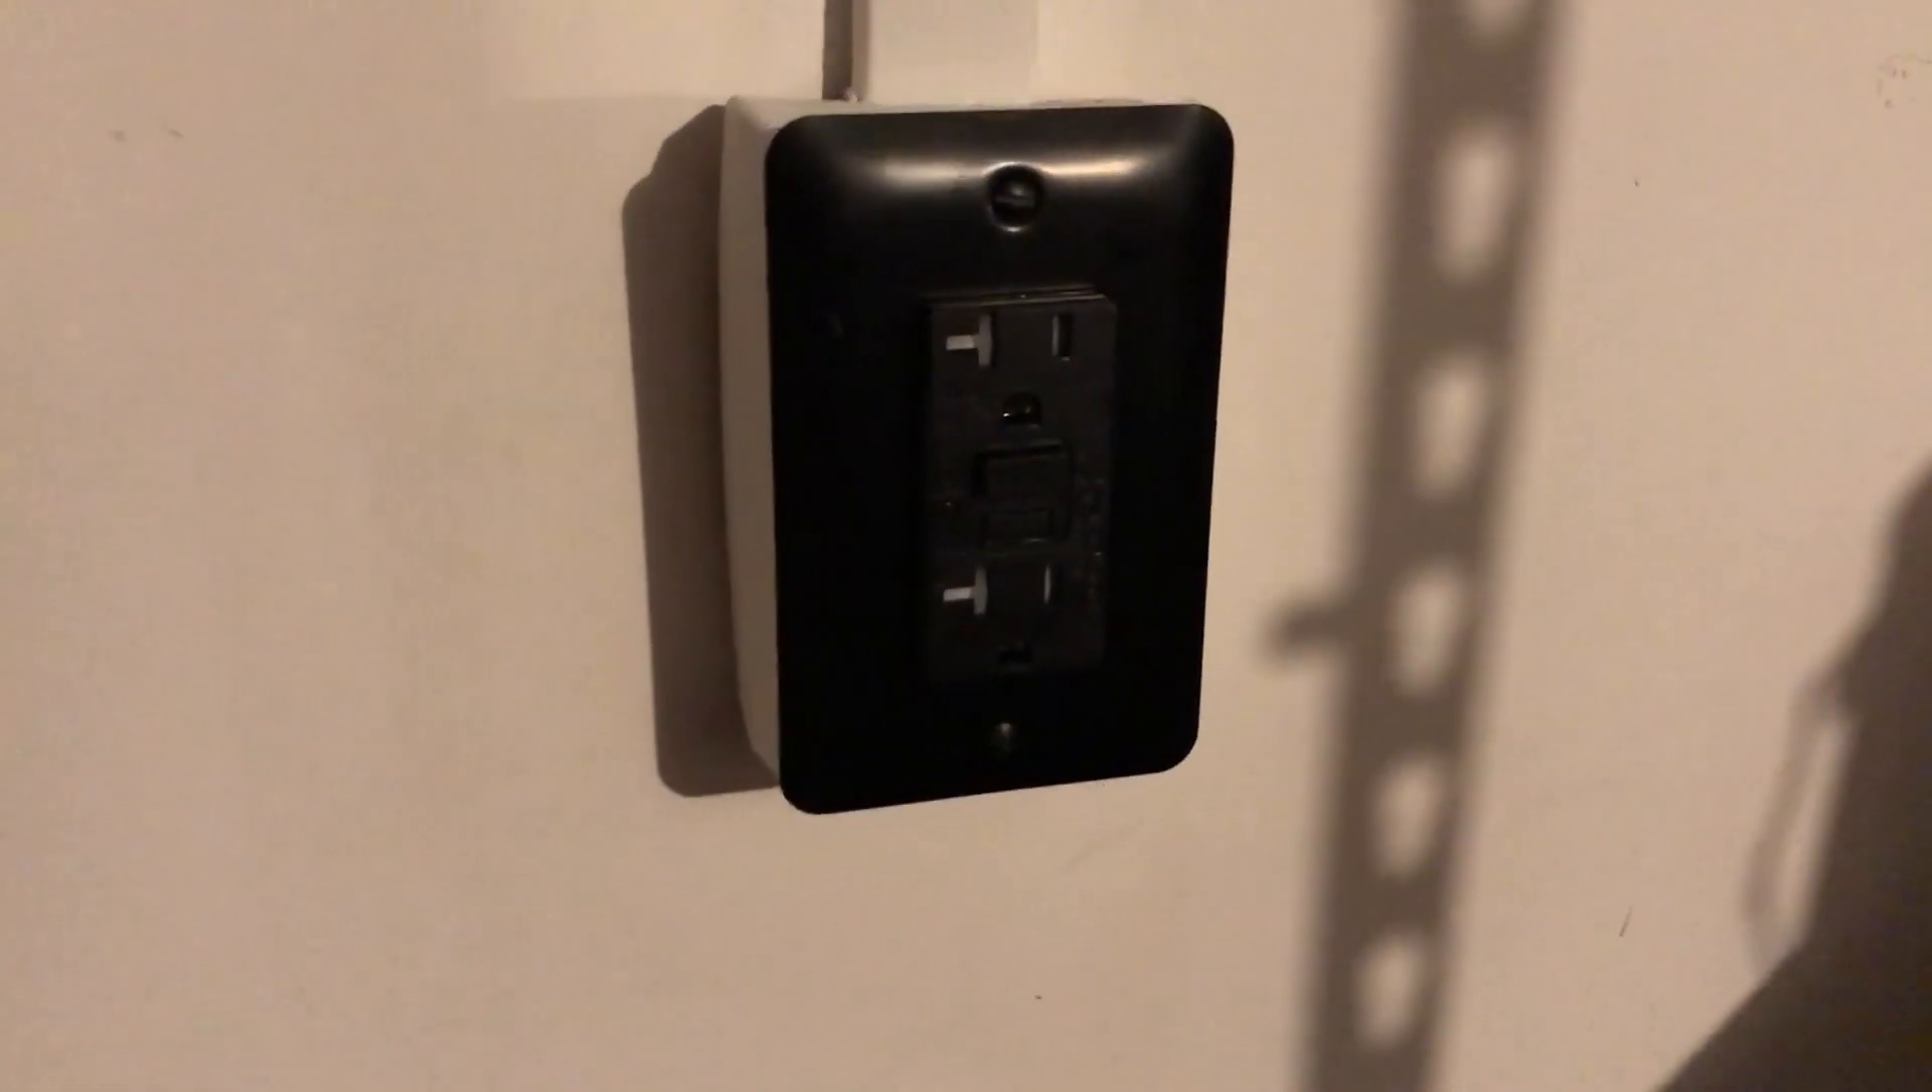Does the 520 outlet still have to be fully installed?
No.